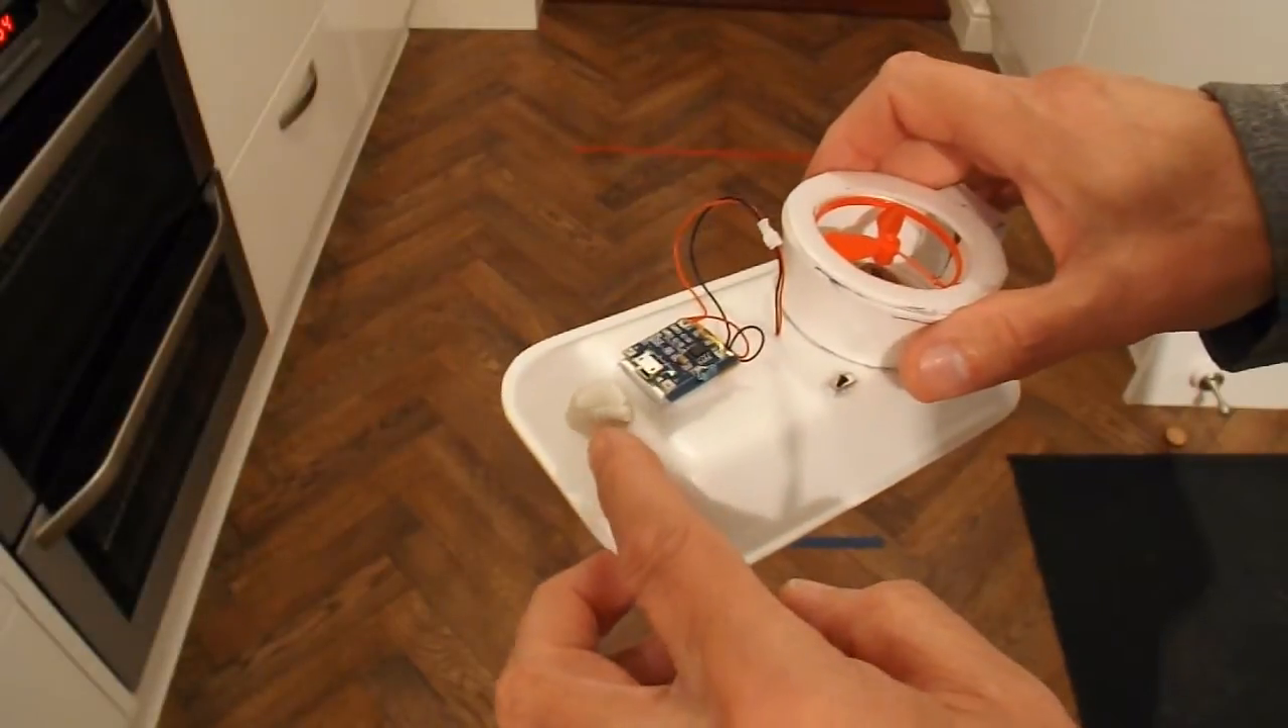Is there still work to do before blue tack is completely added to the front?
No.